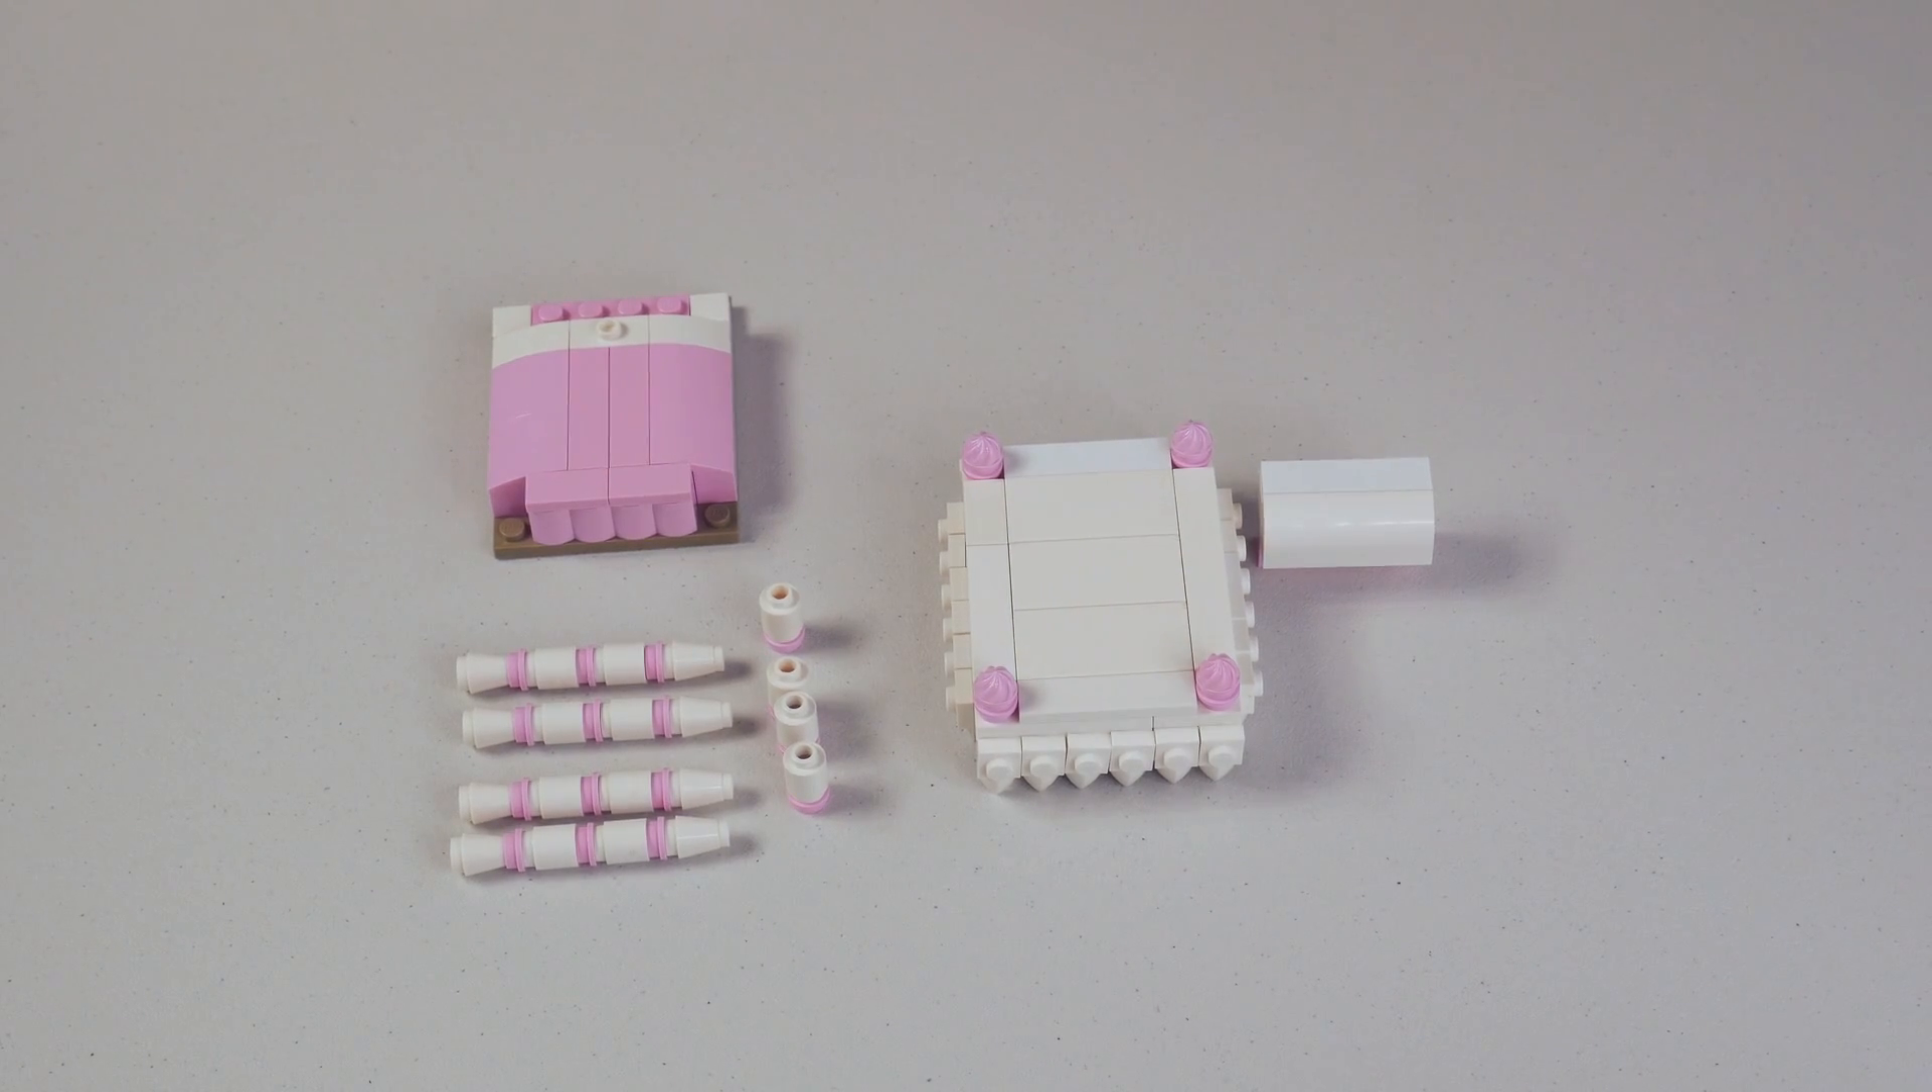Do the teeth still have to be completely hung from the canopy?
No.